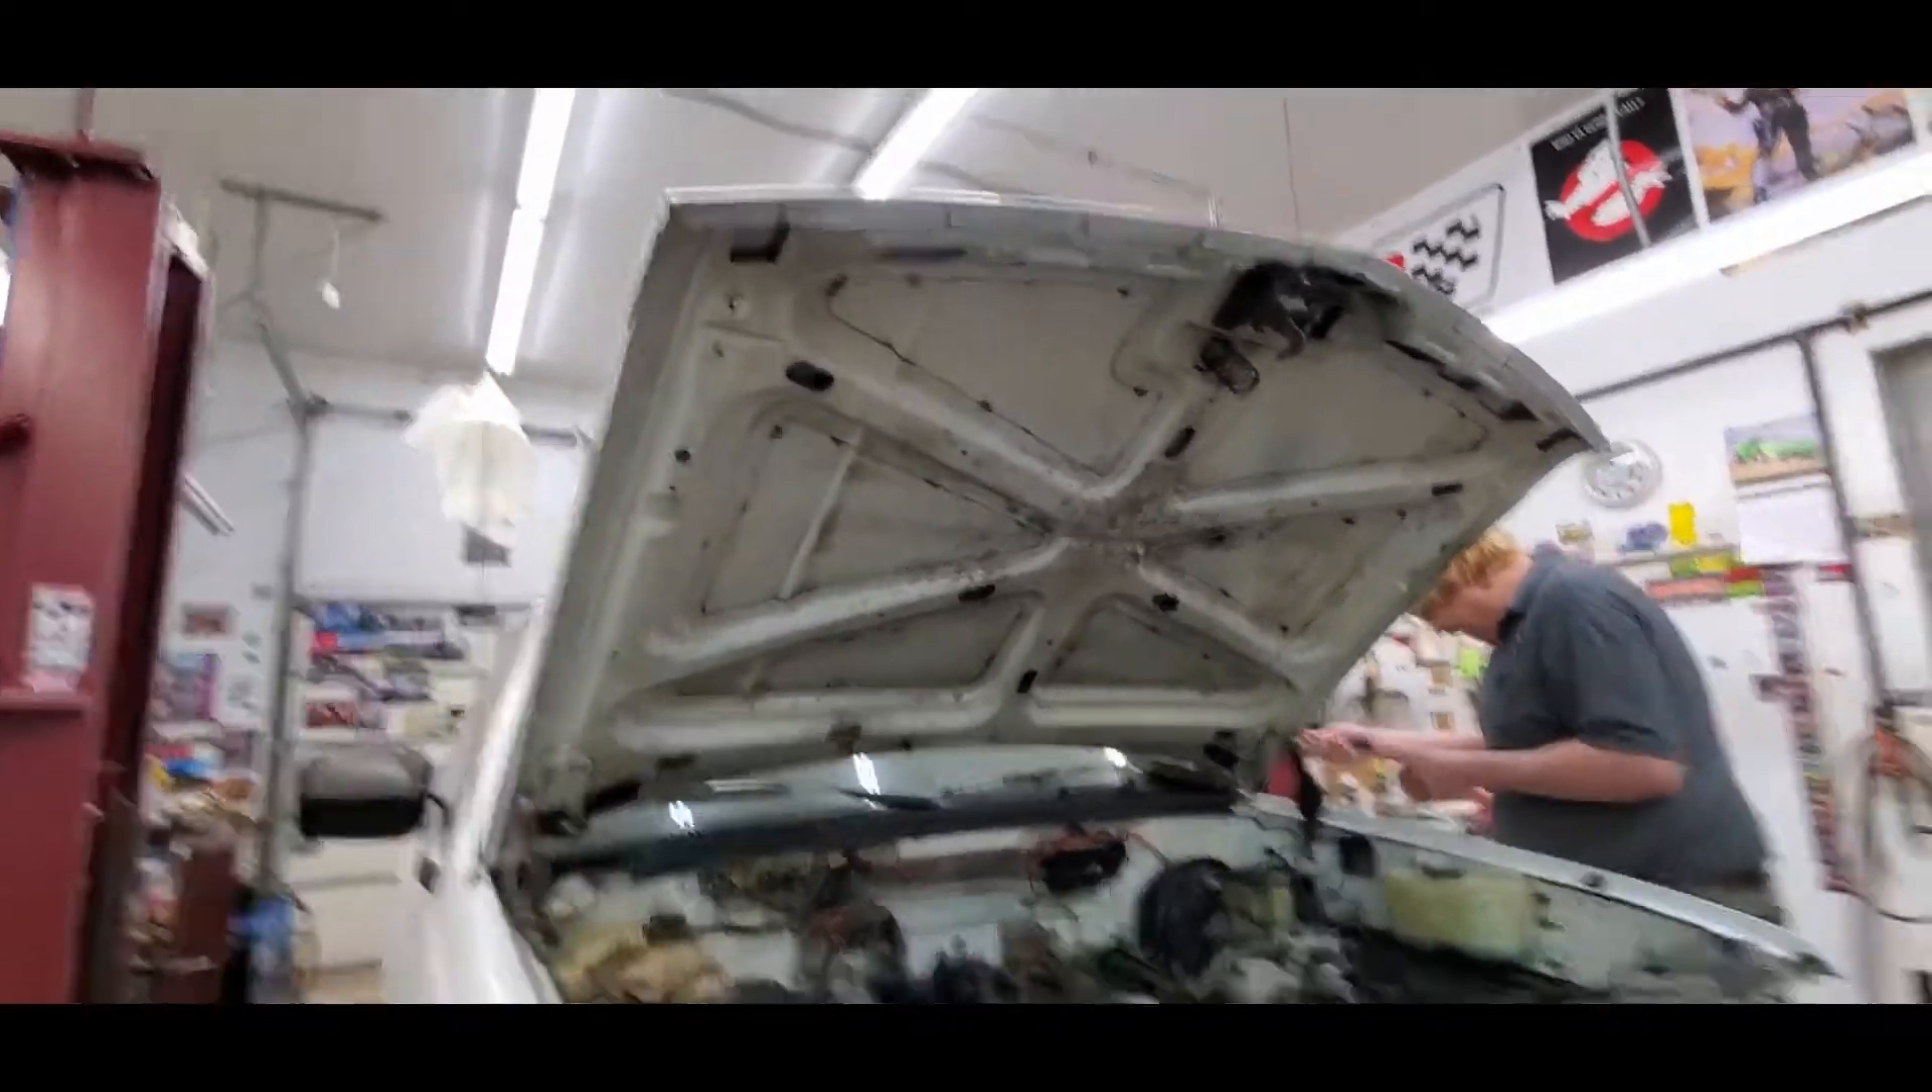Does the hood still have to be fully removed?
Yes.